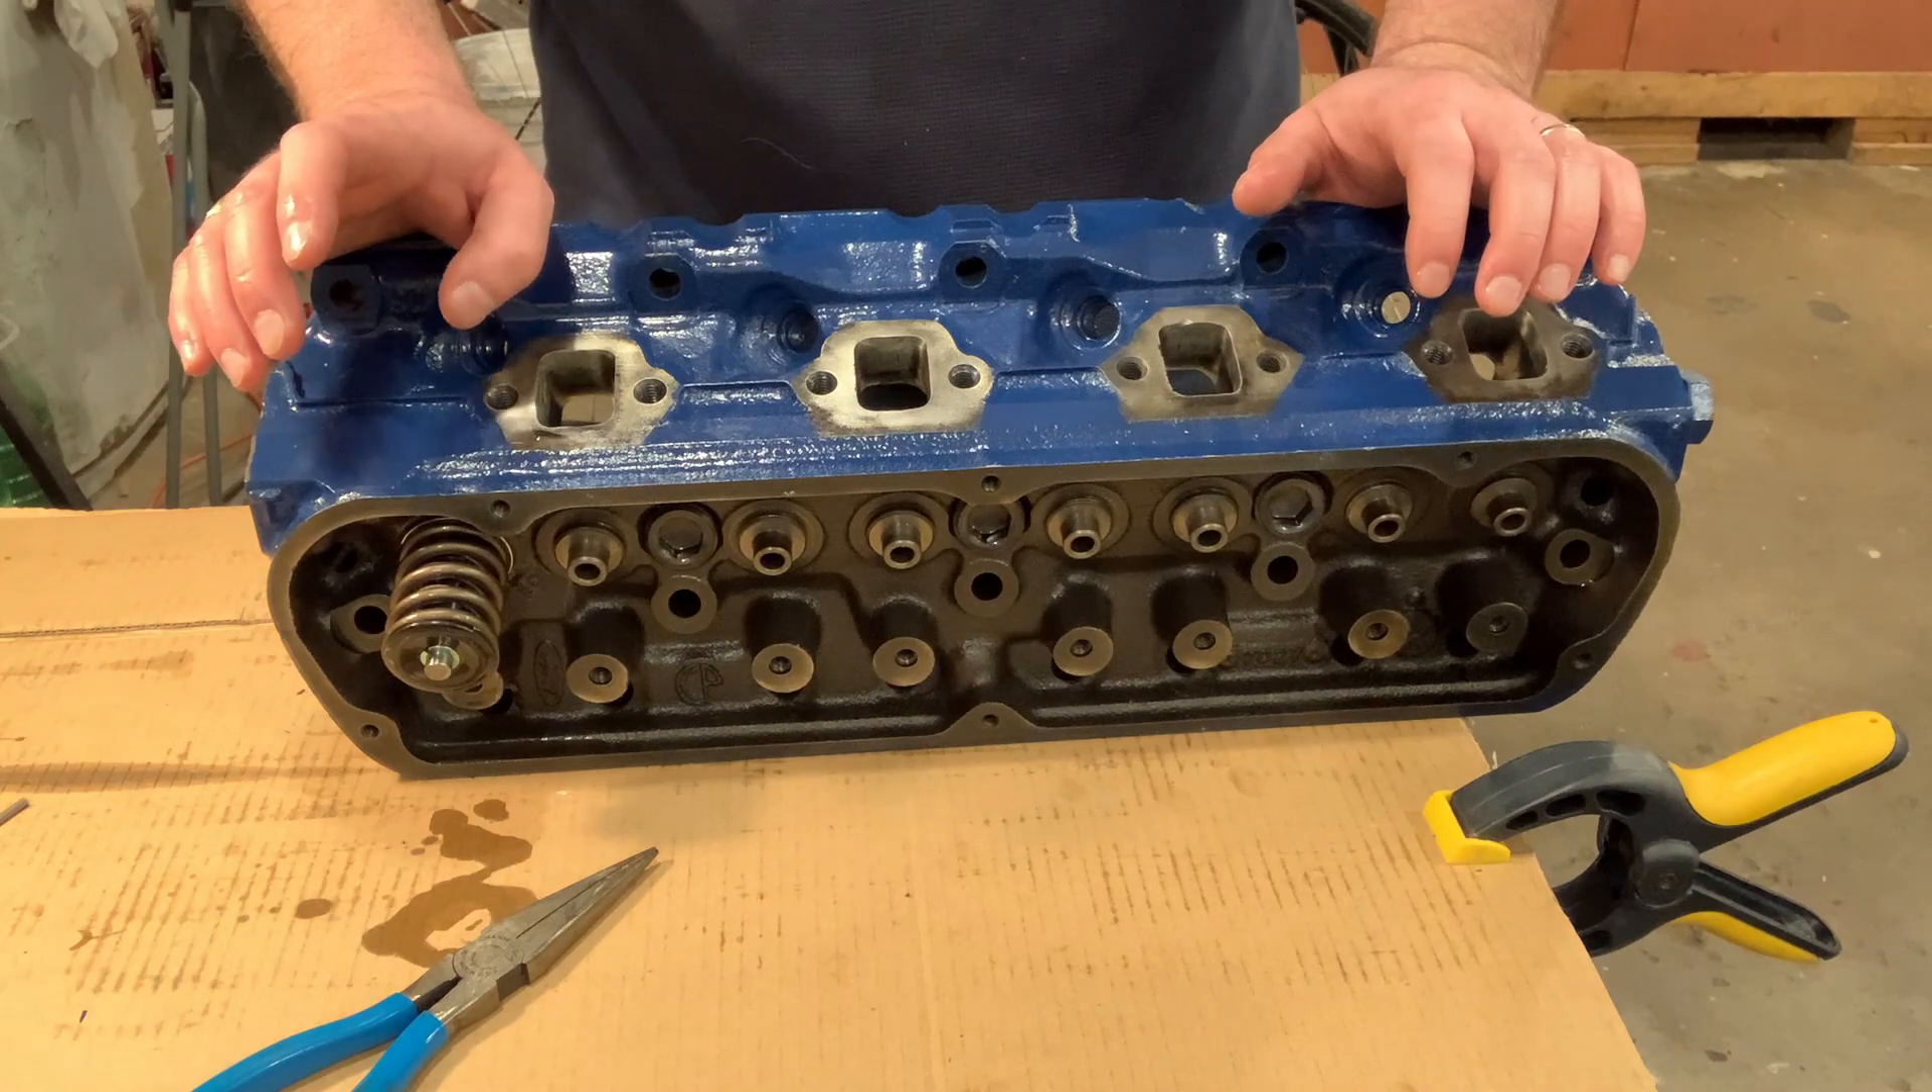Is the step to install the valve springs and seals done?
No.